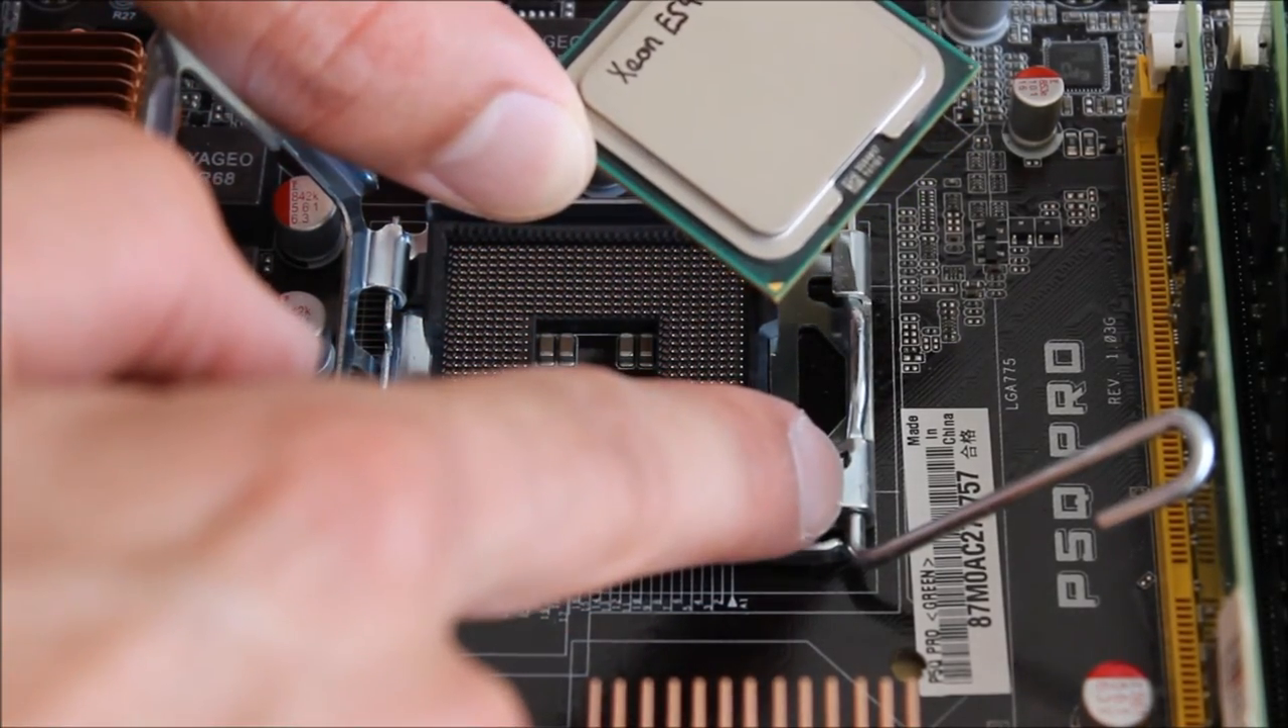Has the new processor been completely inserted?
No.